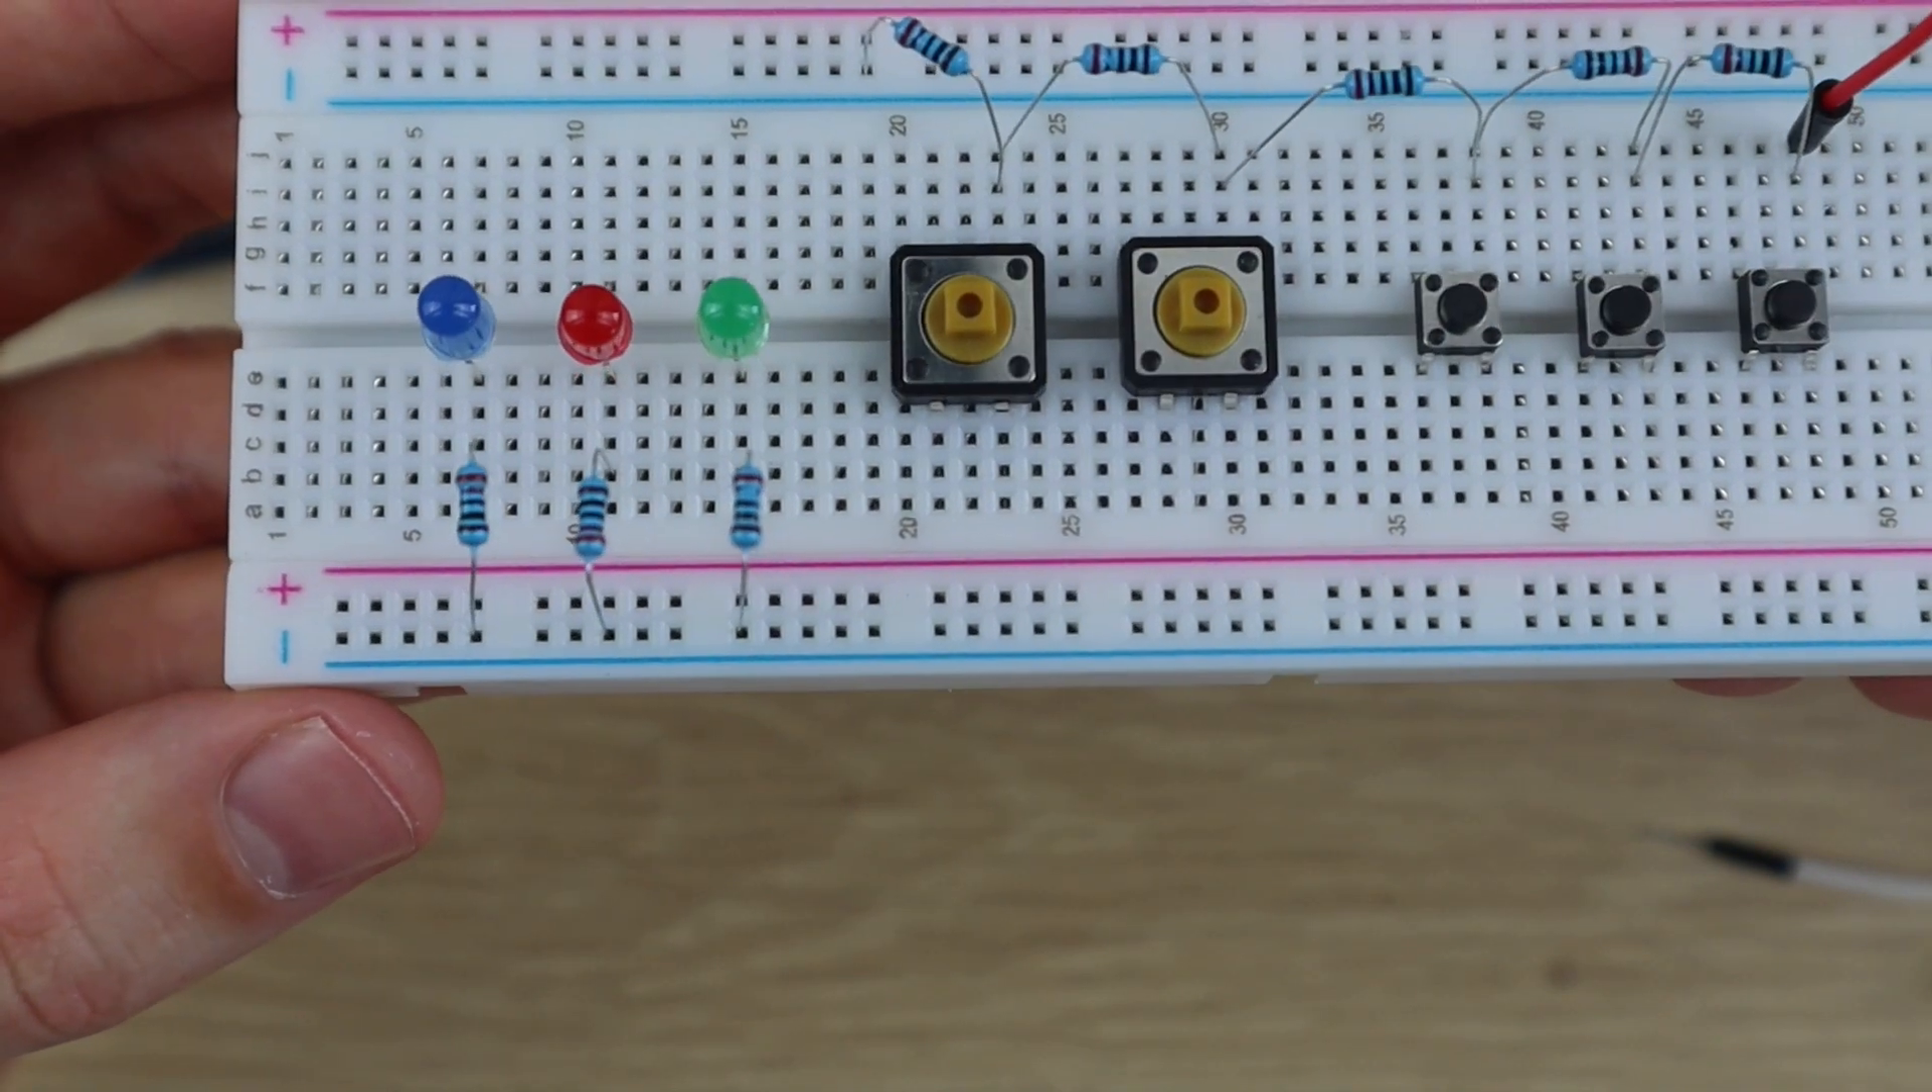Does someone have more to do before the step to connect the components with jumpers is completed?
Yes.